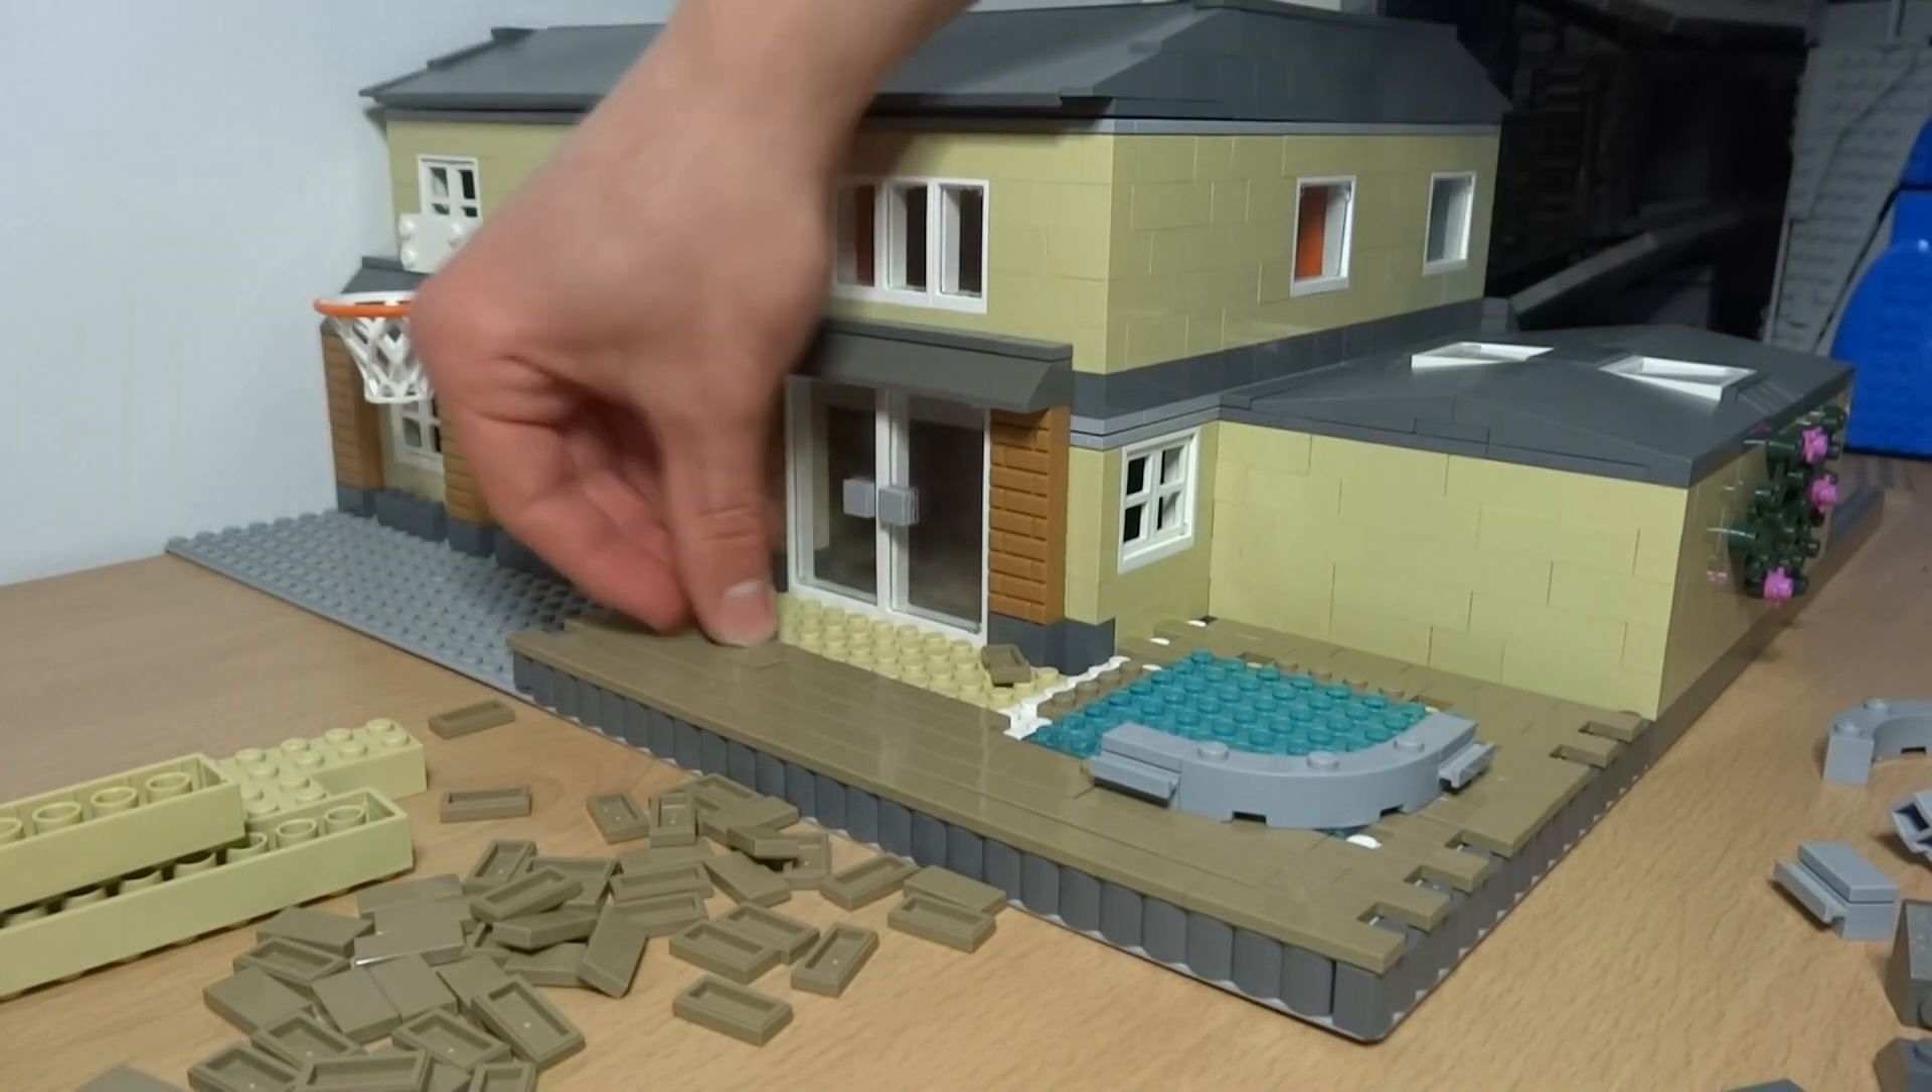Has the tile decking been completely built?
No.